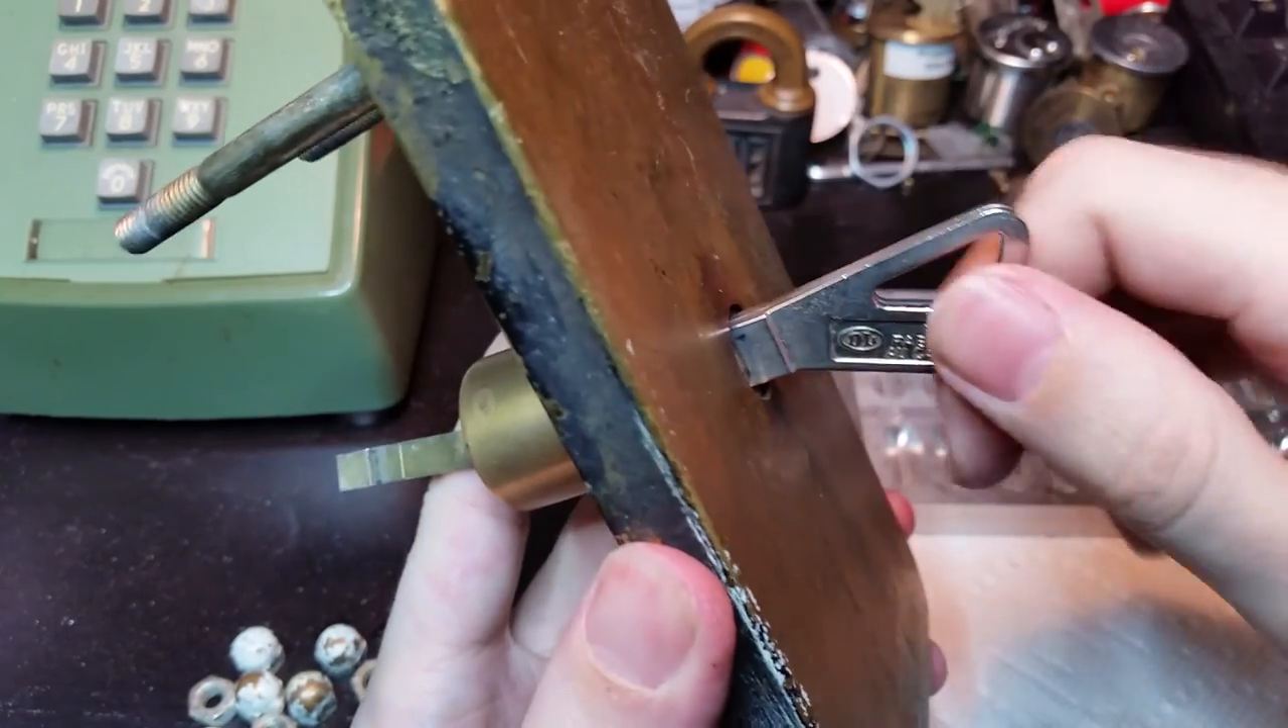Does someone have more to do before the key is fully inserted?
No.